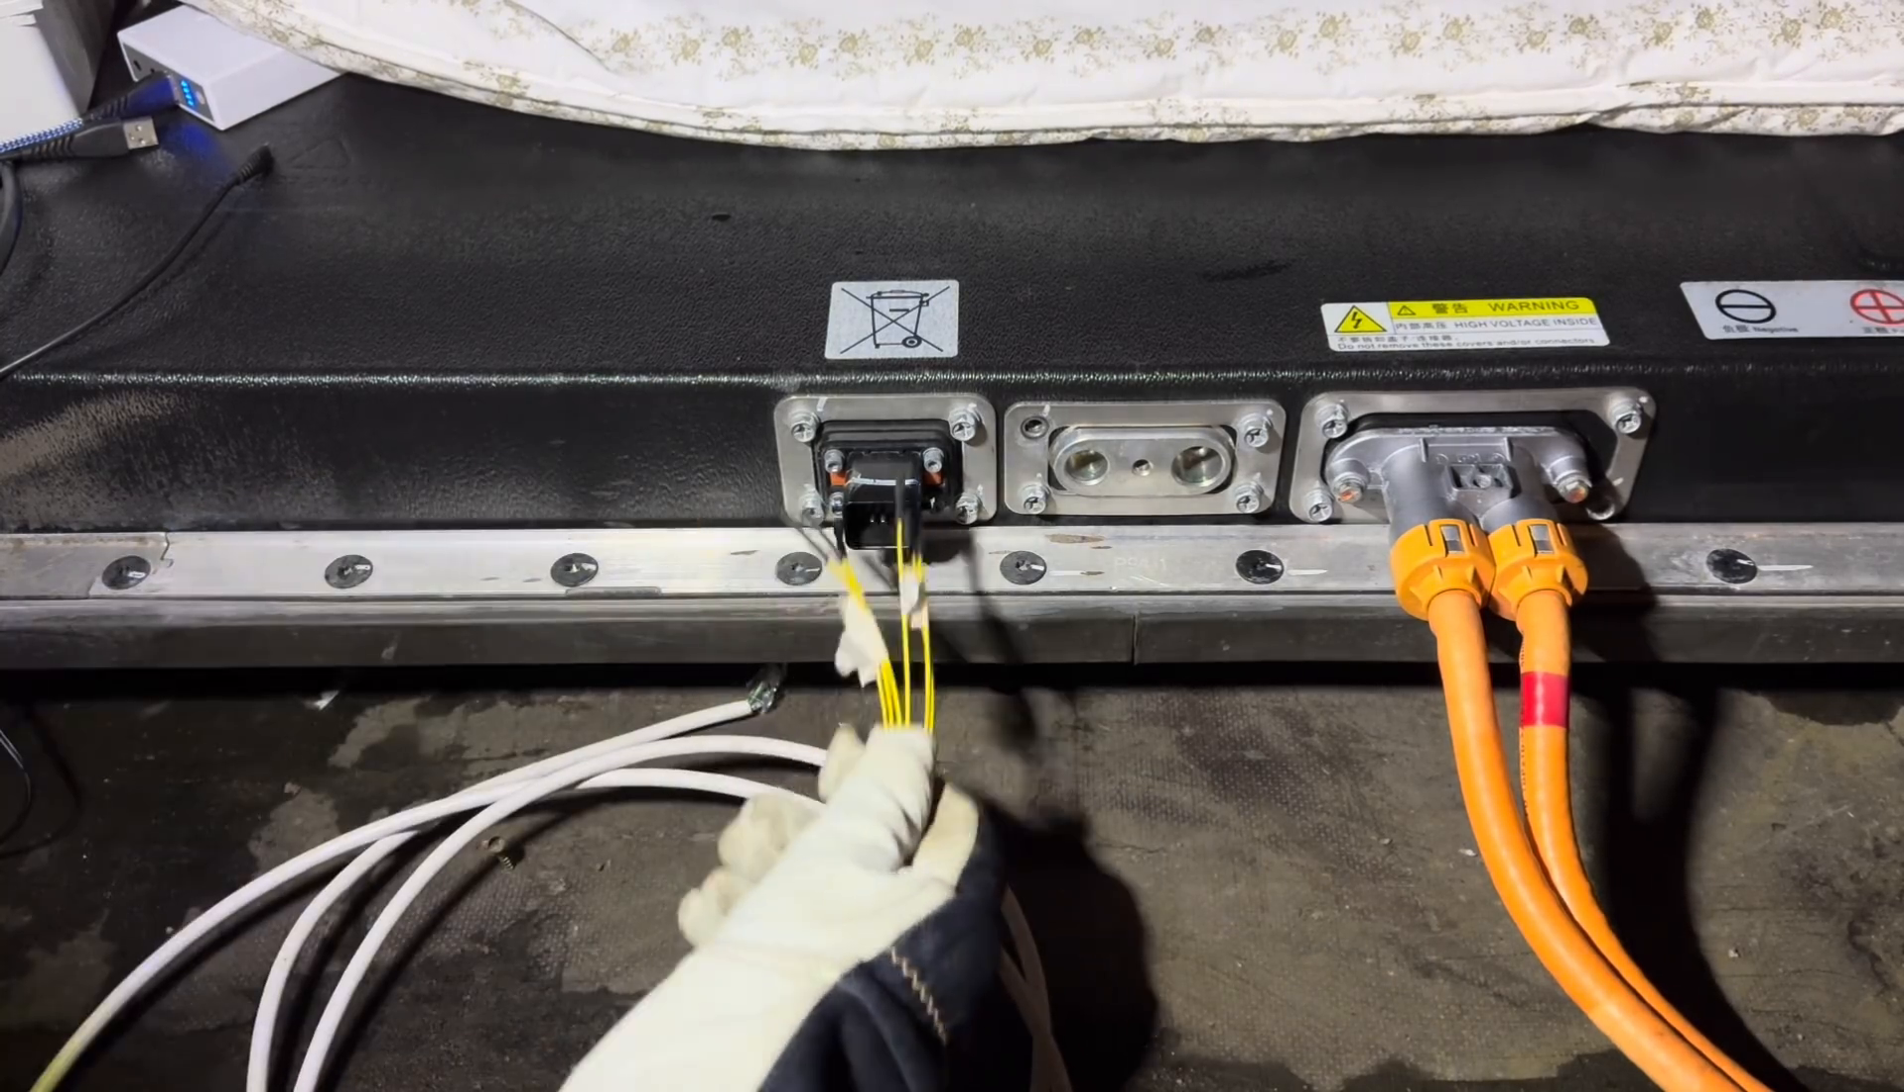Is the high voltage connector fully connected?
Yes.